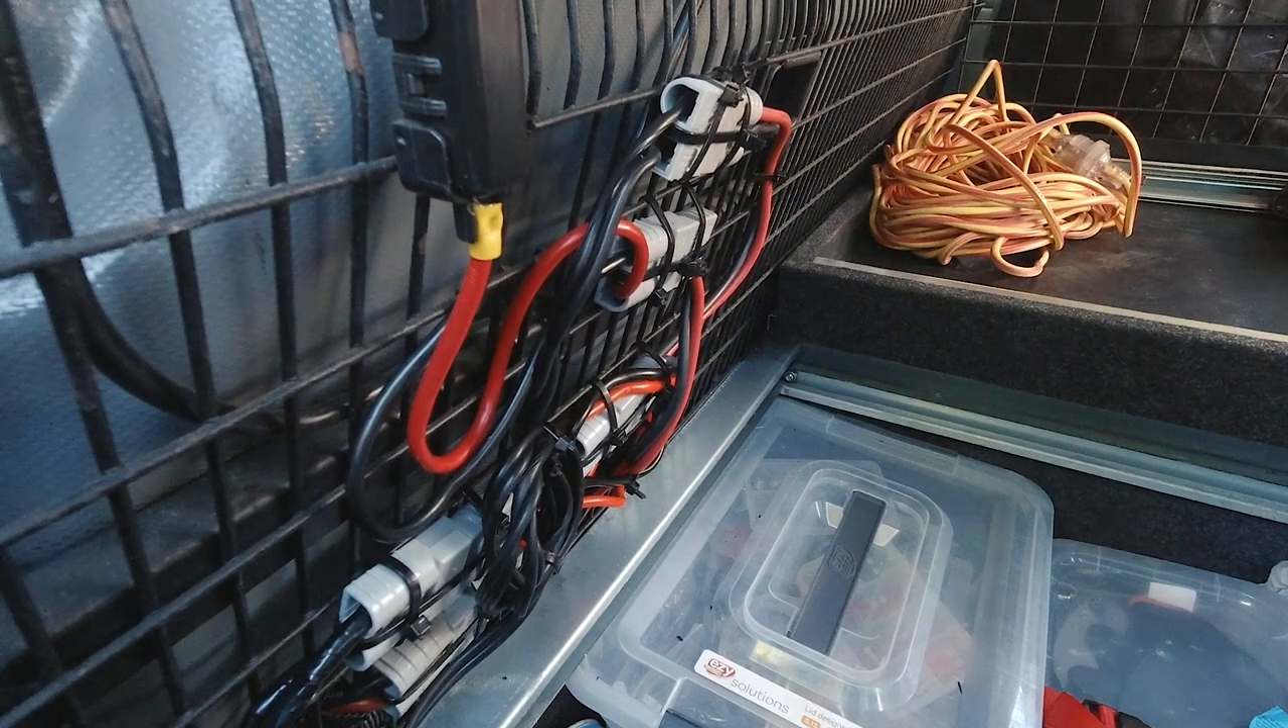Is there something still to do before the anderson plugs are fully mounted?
No.